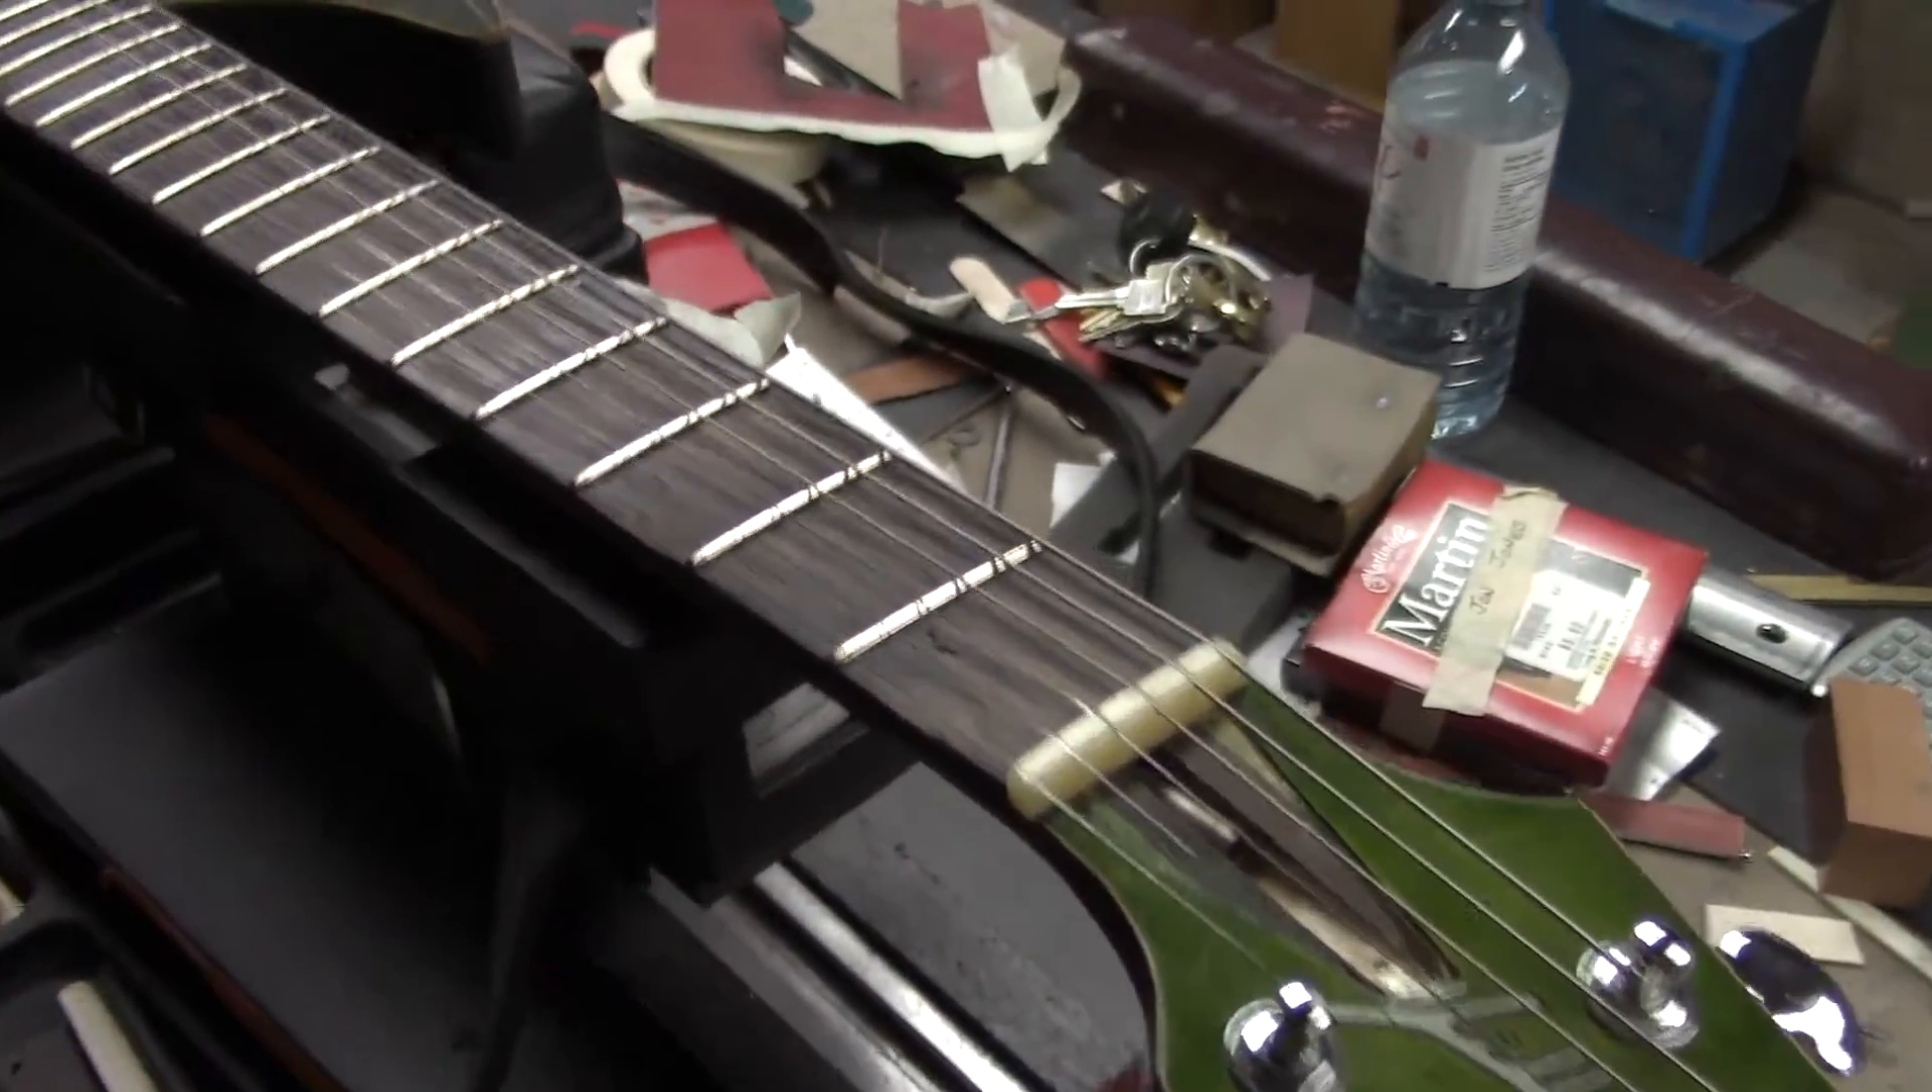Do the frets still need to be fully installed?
No.